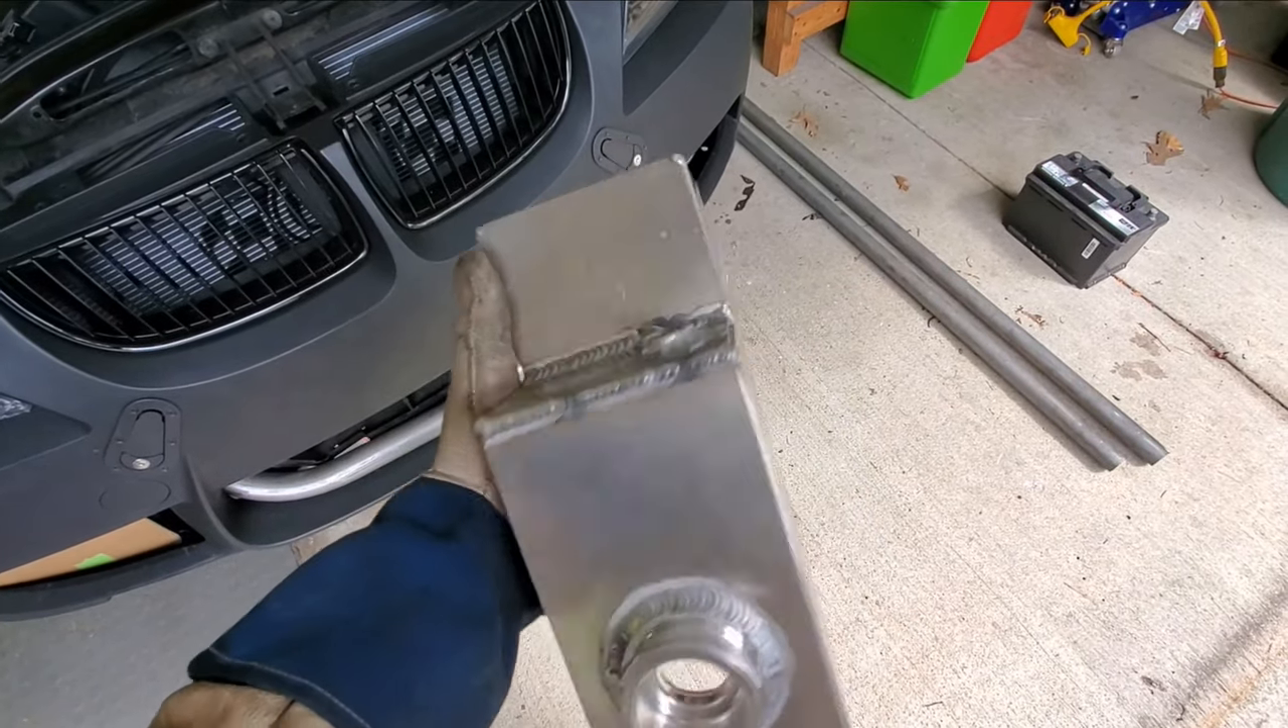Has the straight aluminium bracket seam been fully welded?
Yes.